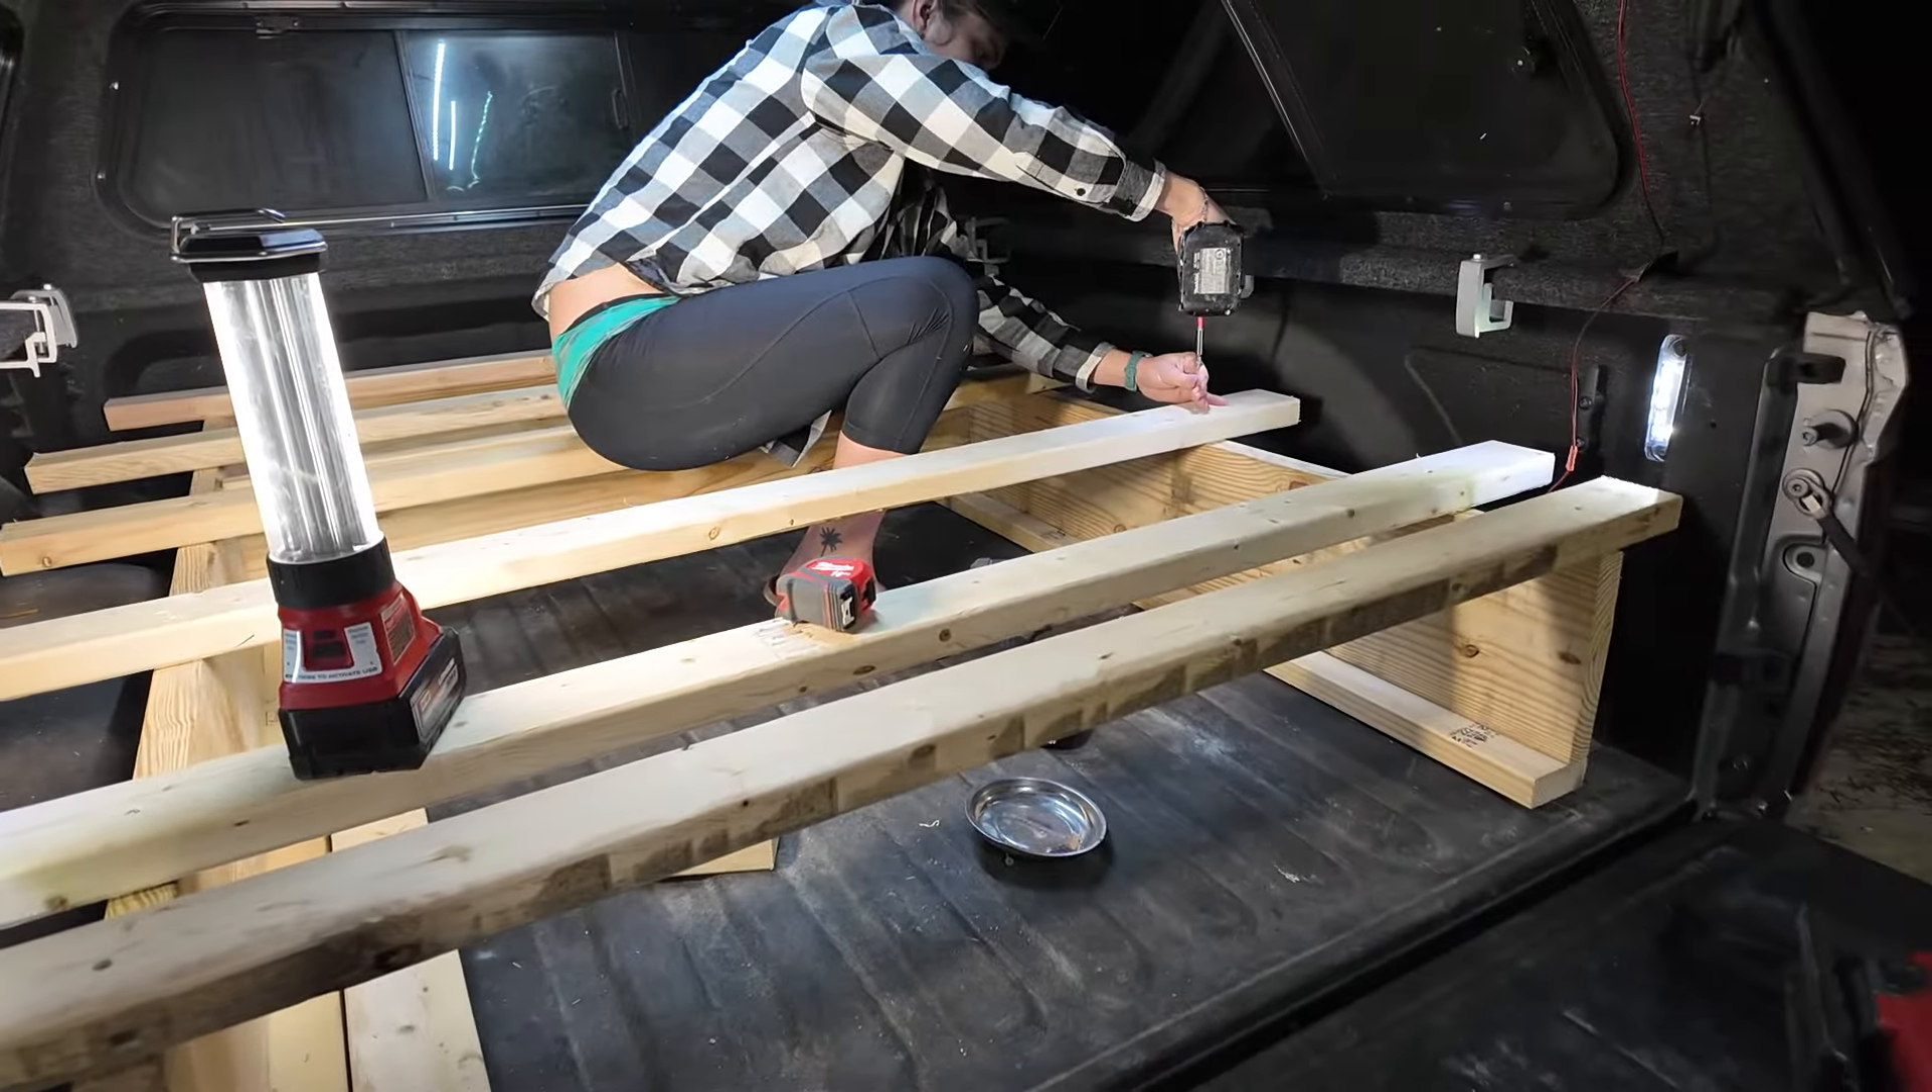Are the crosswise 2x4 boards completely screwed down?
No.